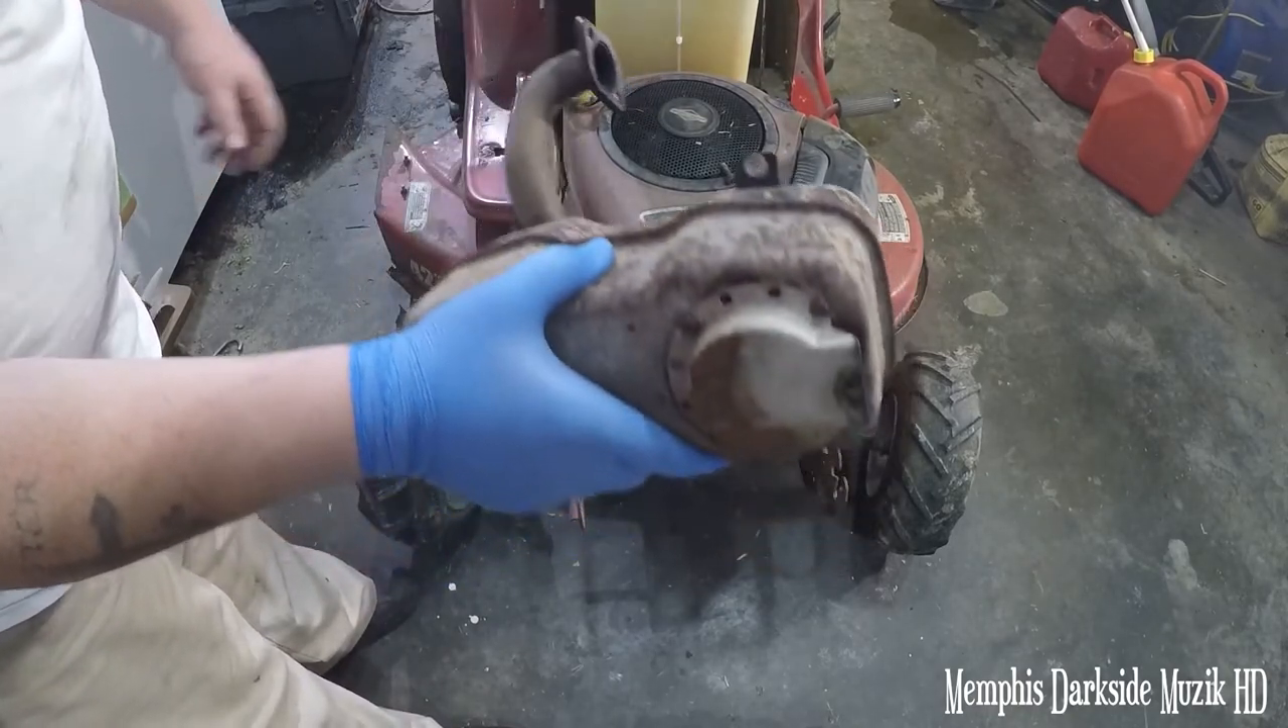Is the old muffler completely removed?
Yes.